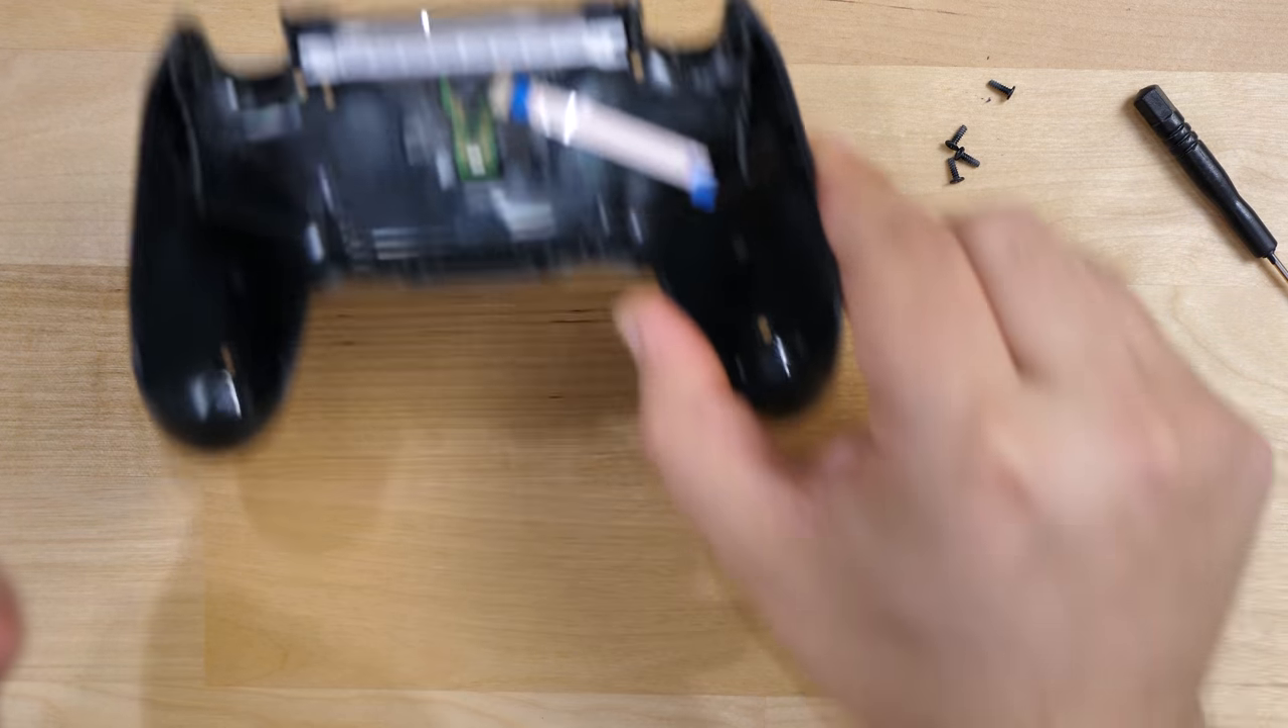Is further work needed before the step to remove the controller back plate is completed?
No.